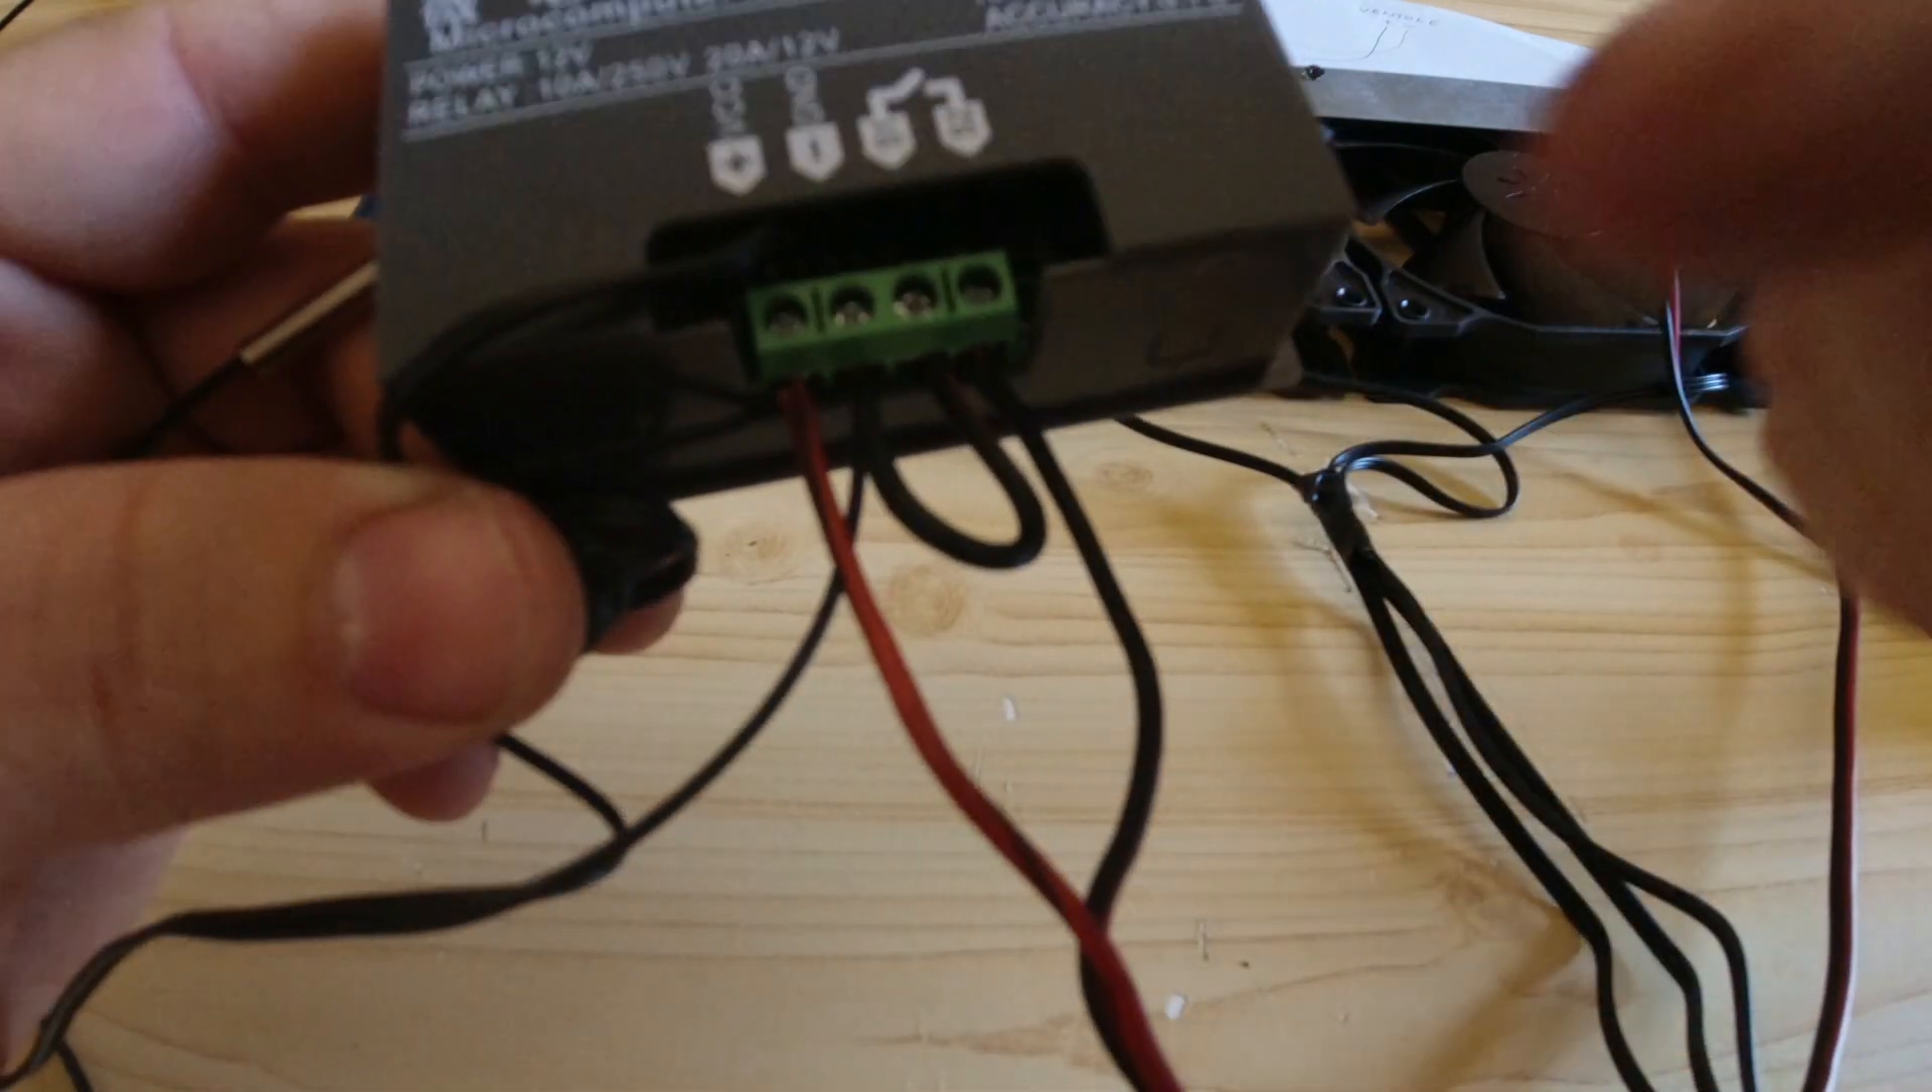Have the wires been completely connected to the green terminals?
Yes.